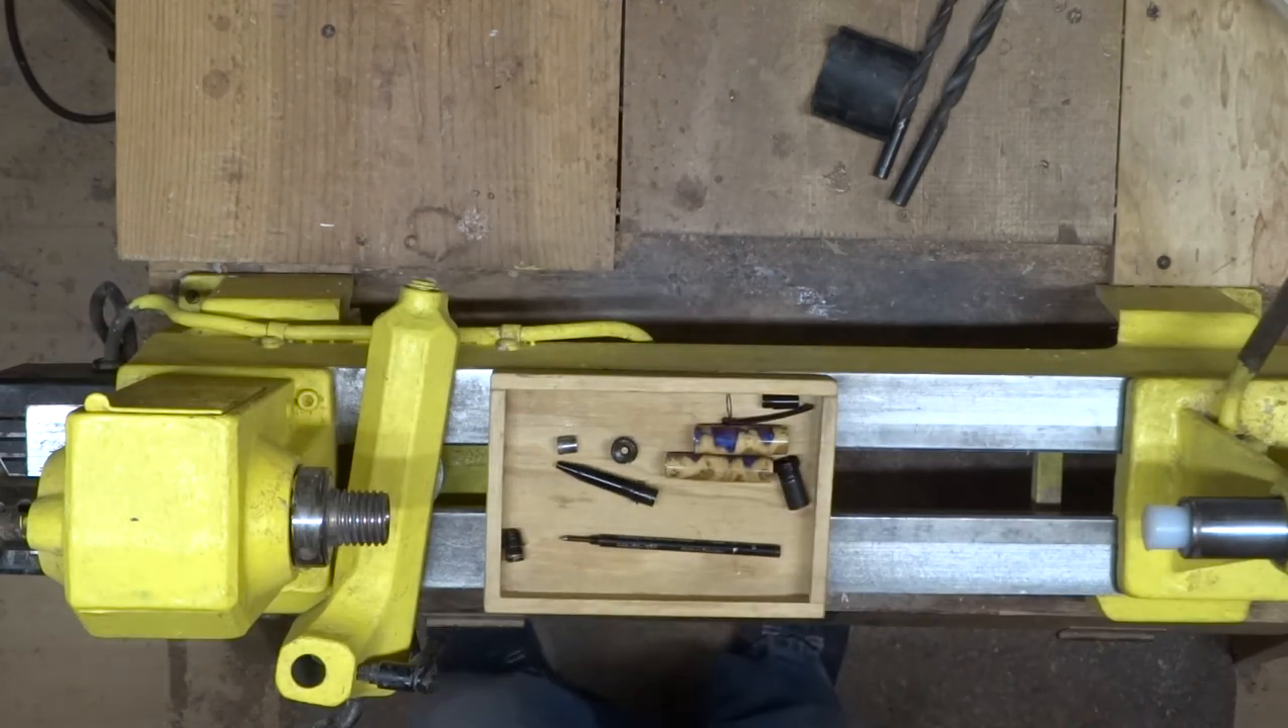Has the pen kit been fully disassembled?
Yes.